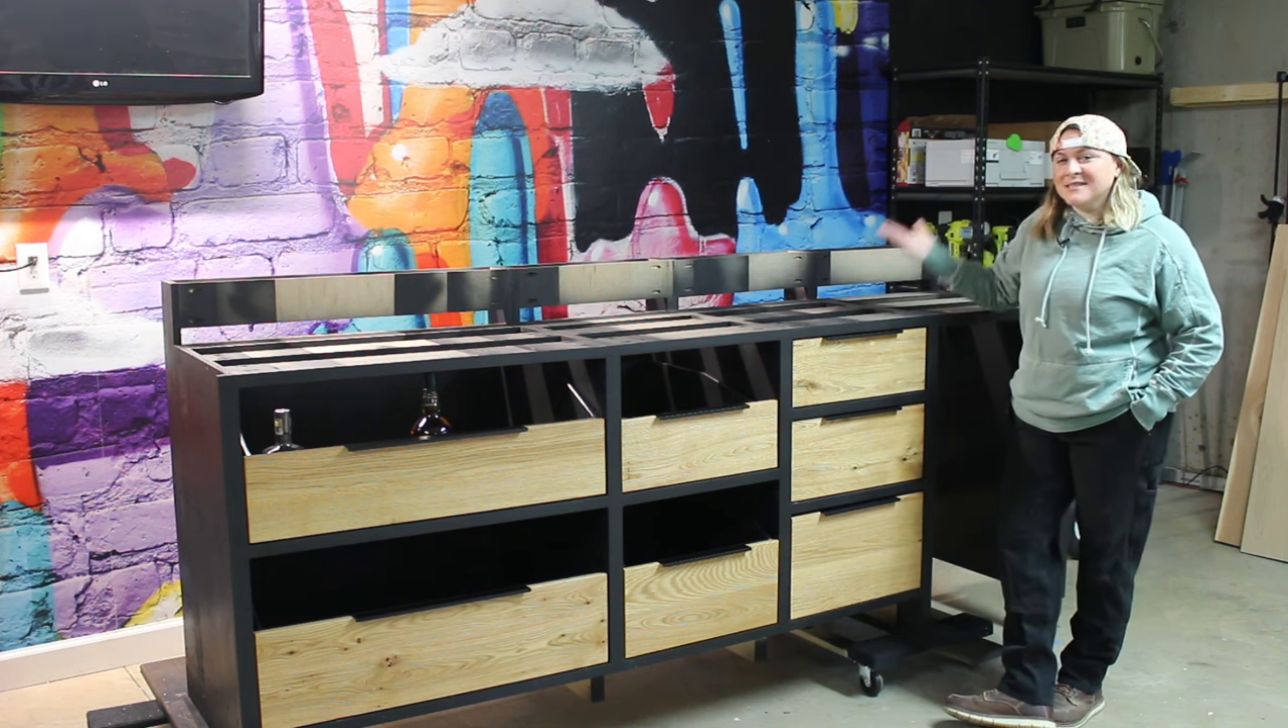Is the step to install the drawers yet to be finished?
No.